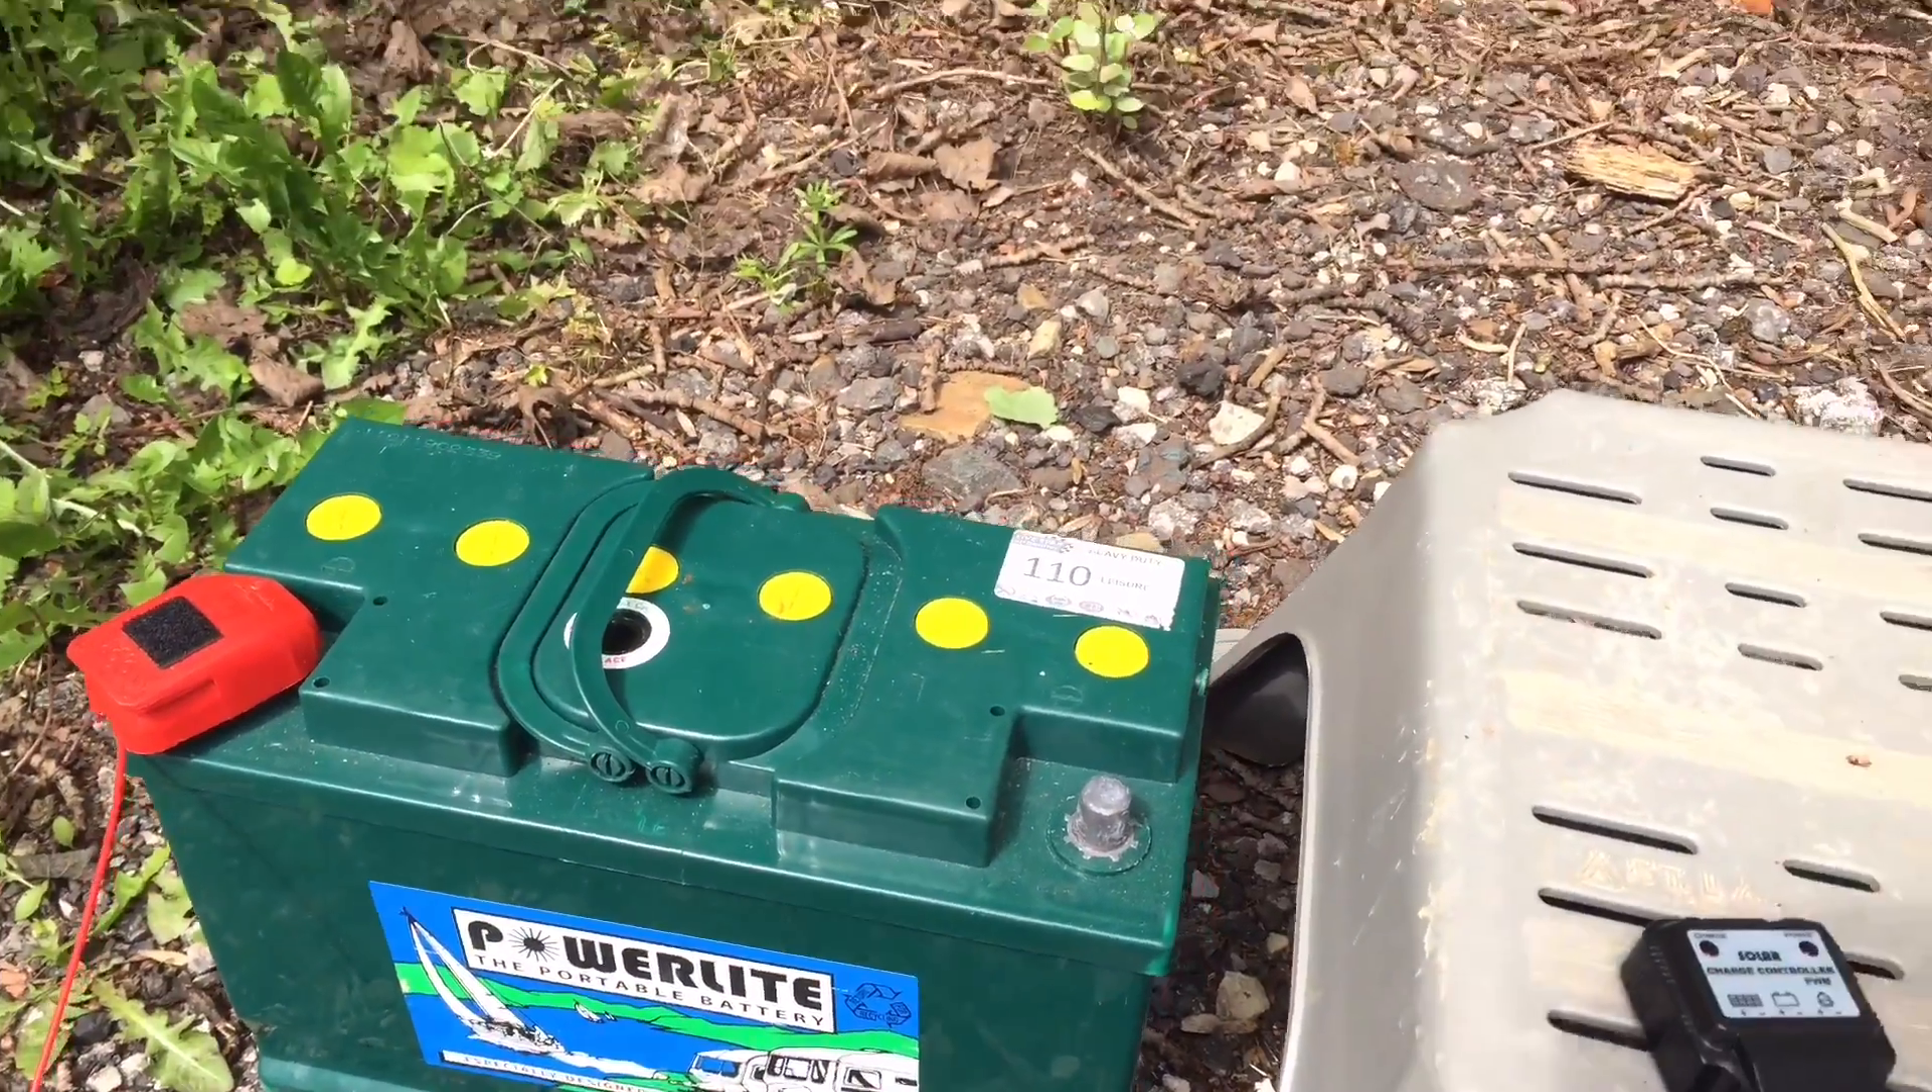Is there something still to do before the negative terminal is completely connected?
Yes.